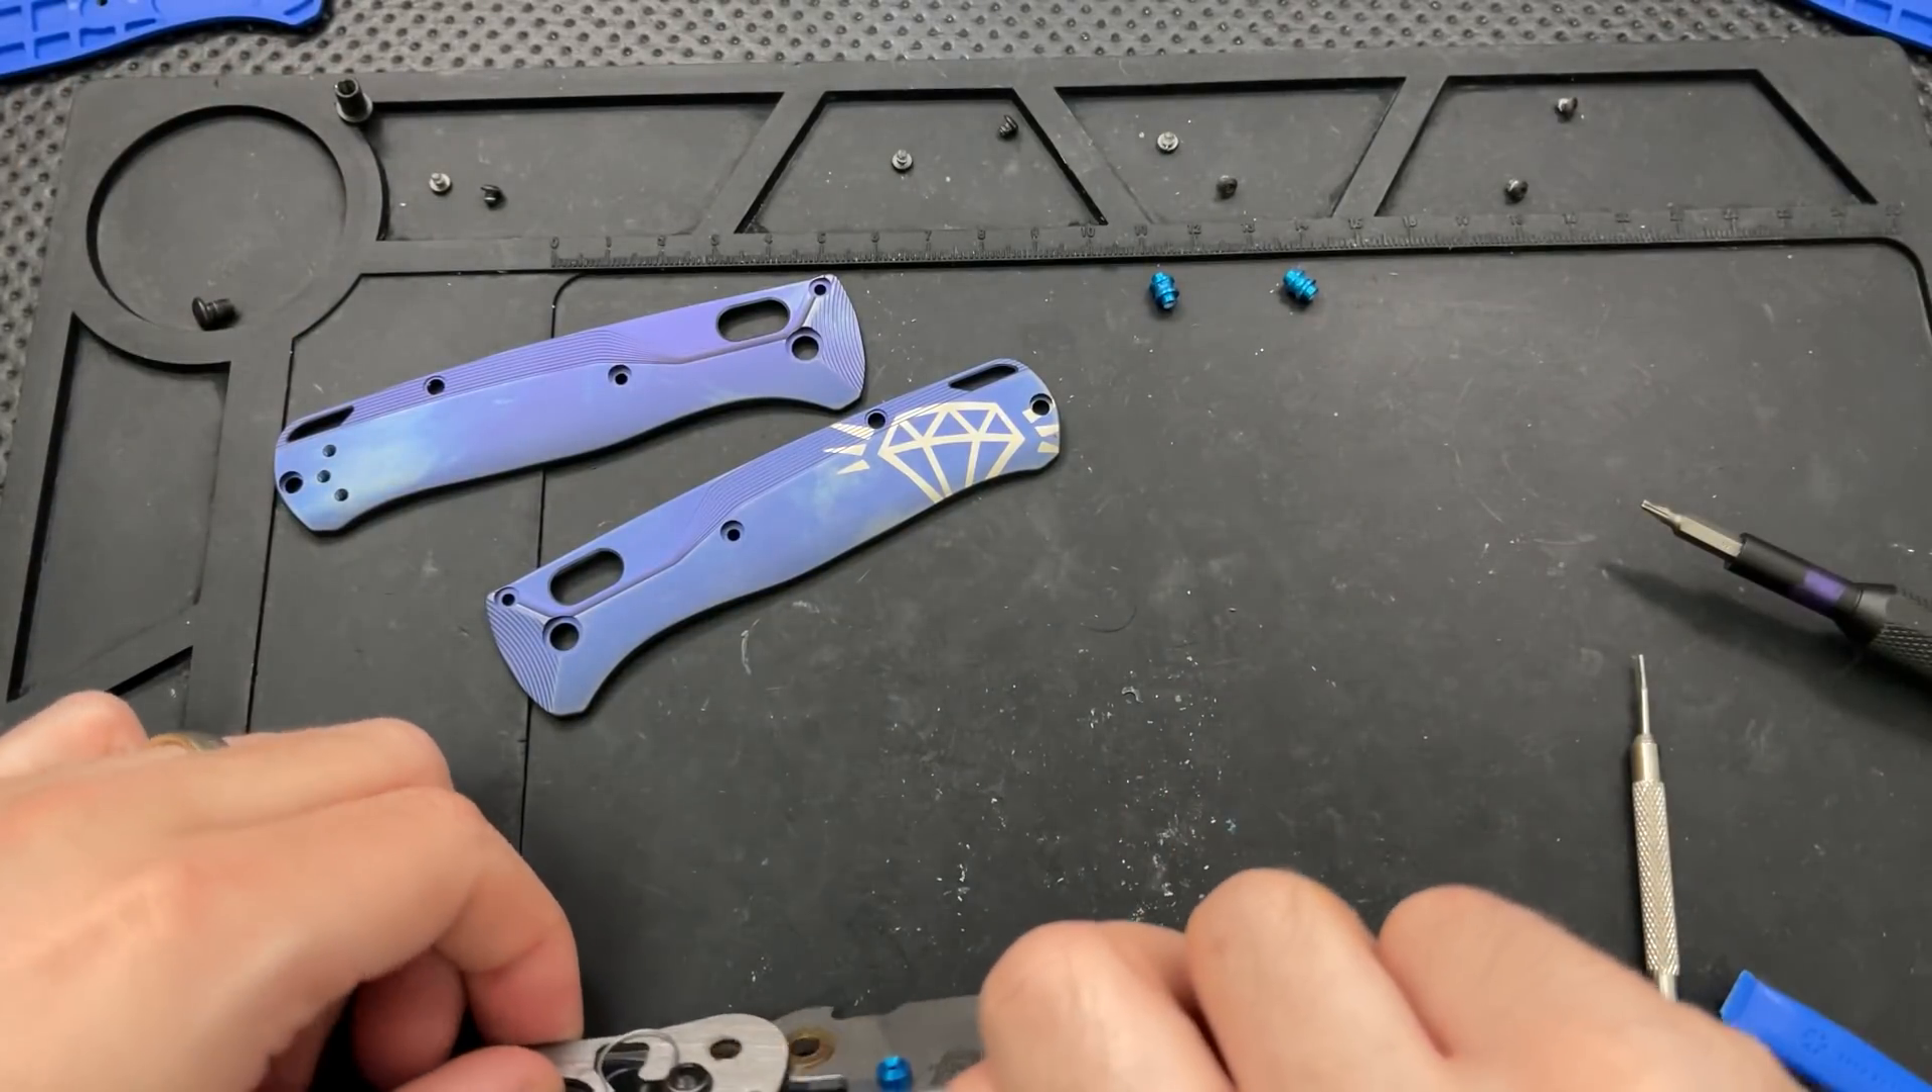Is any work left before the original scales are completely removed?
No.